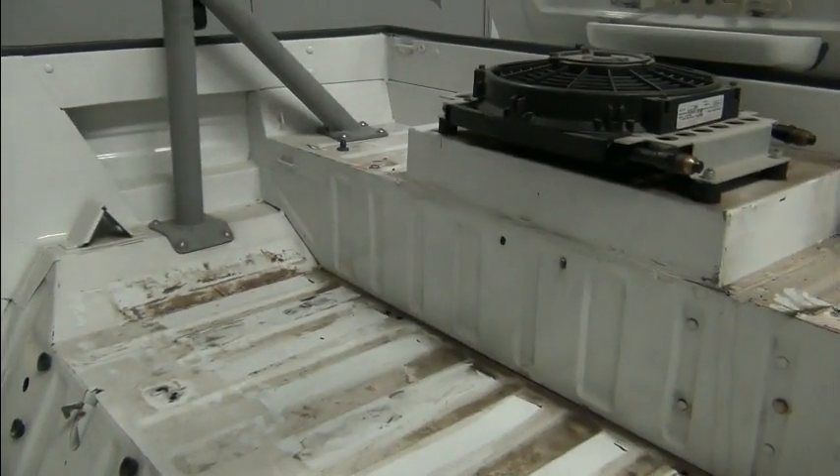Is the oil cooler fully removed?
No.